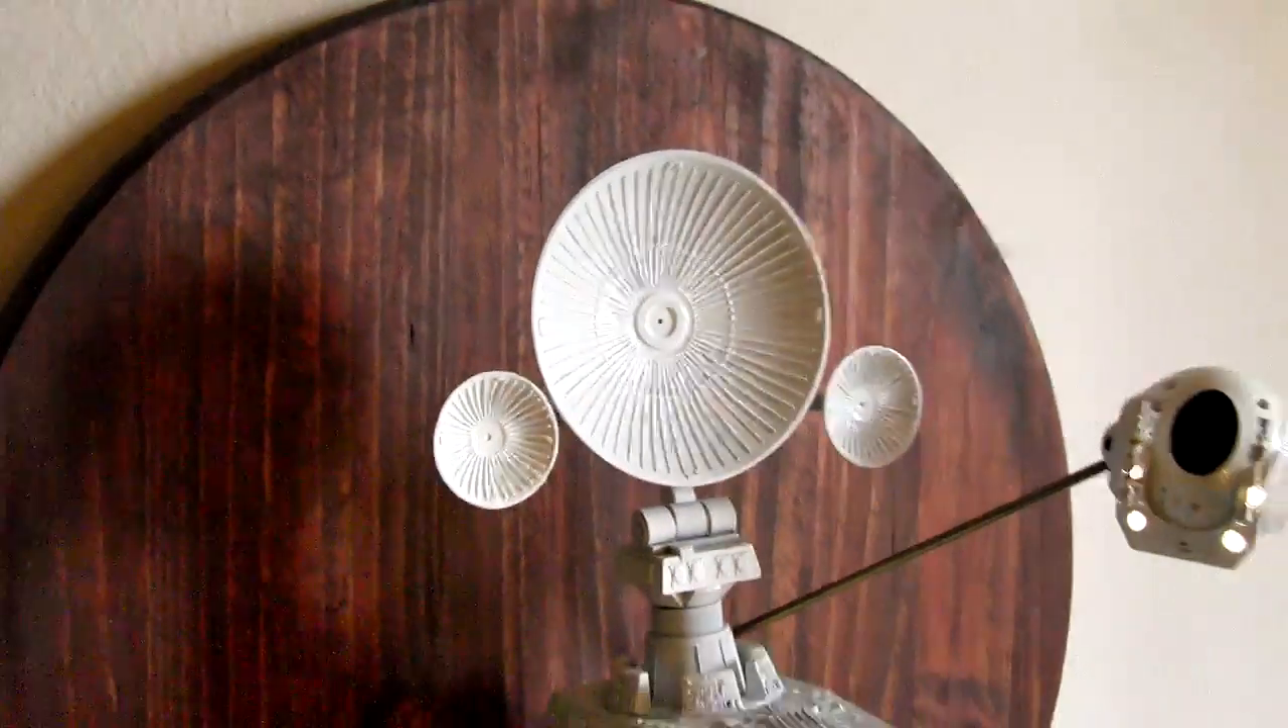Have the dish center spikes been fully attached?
No.